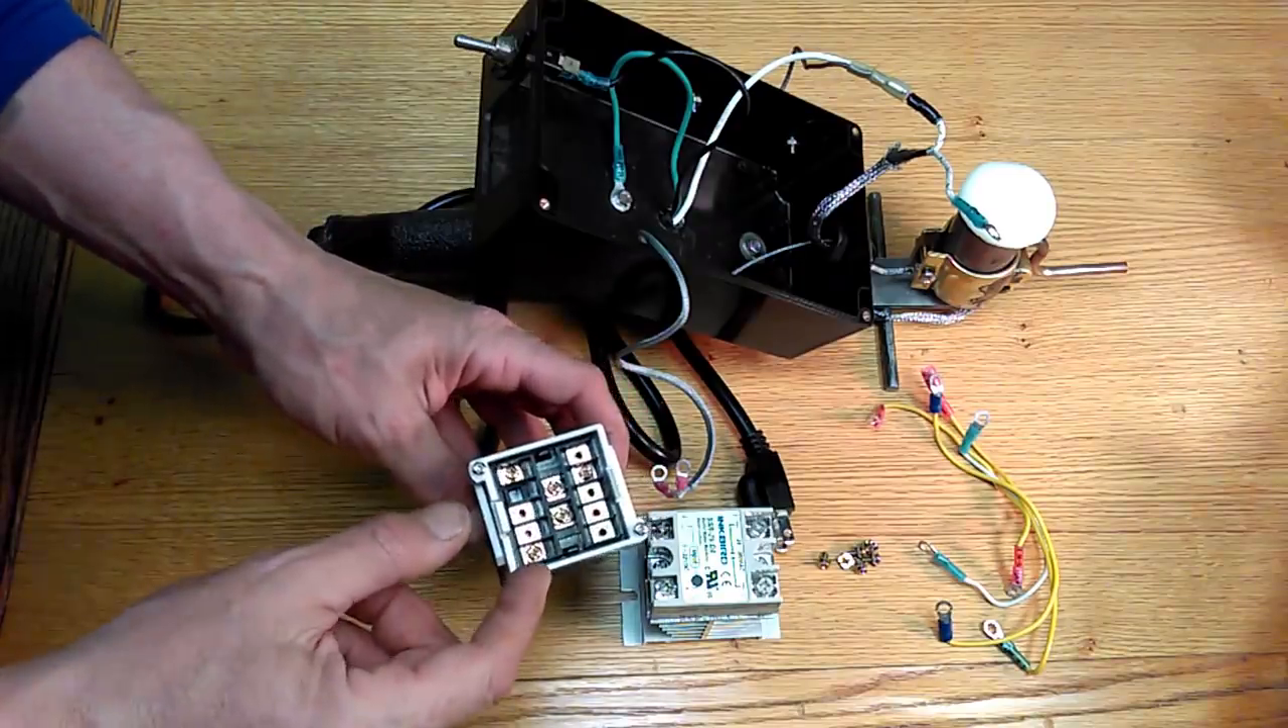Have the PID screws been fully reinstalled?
No.